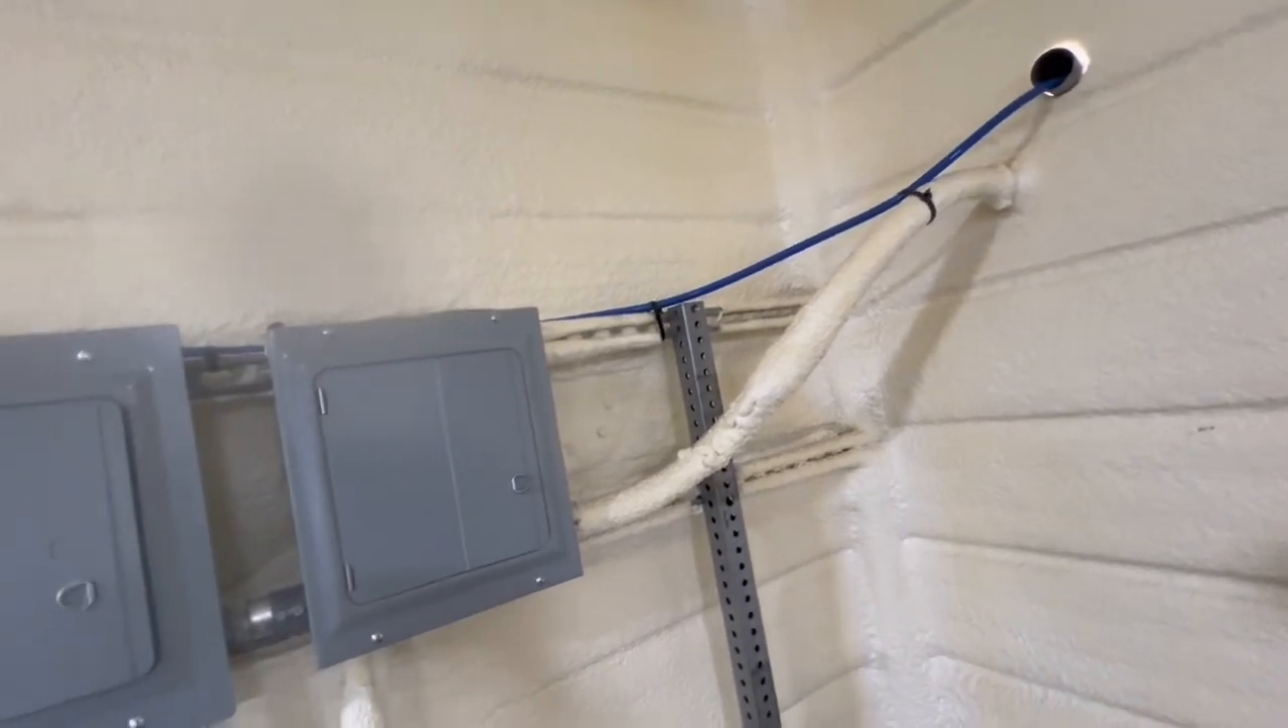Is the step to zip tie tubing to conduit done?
Yes.